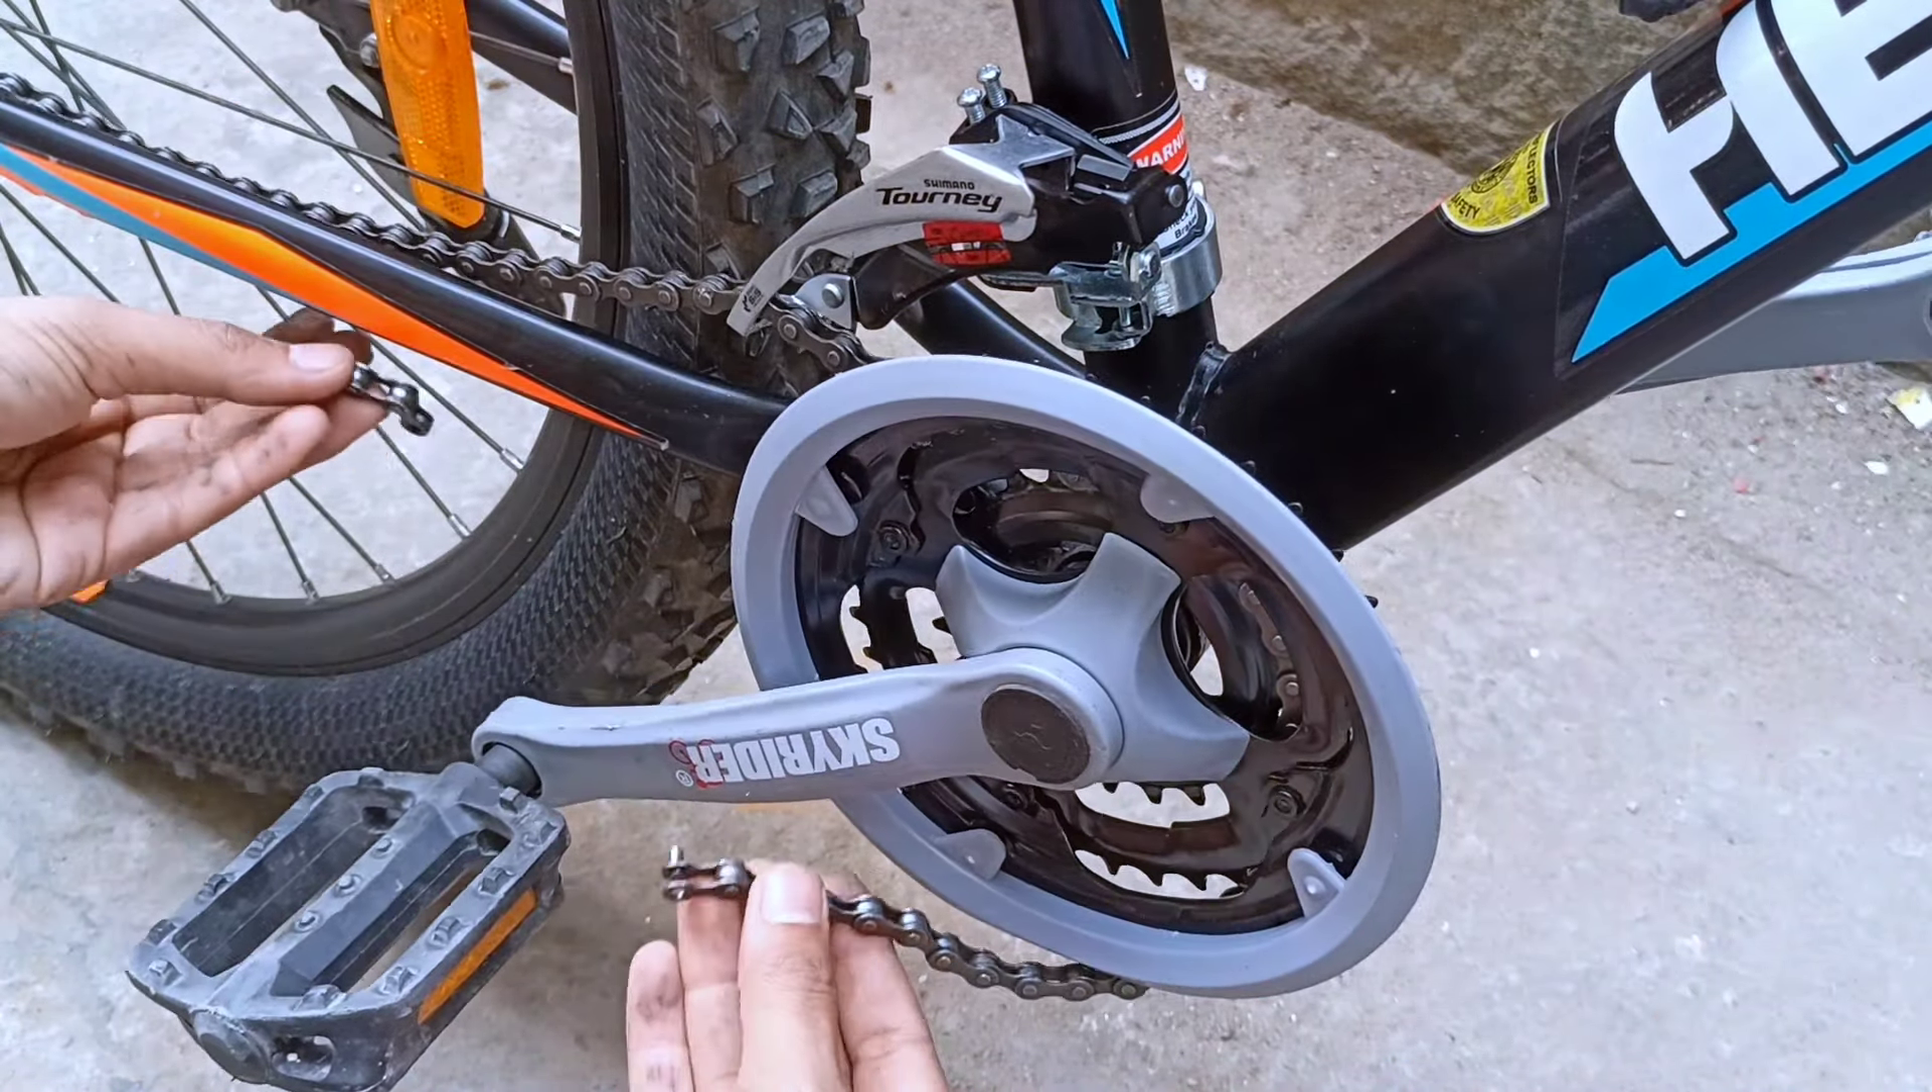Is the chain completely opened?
Yes.